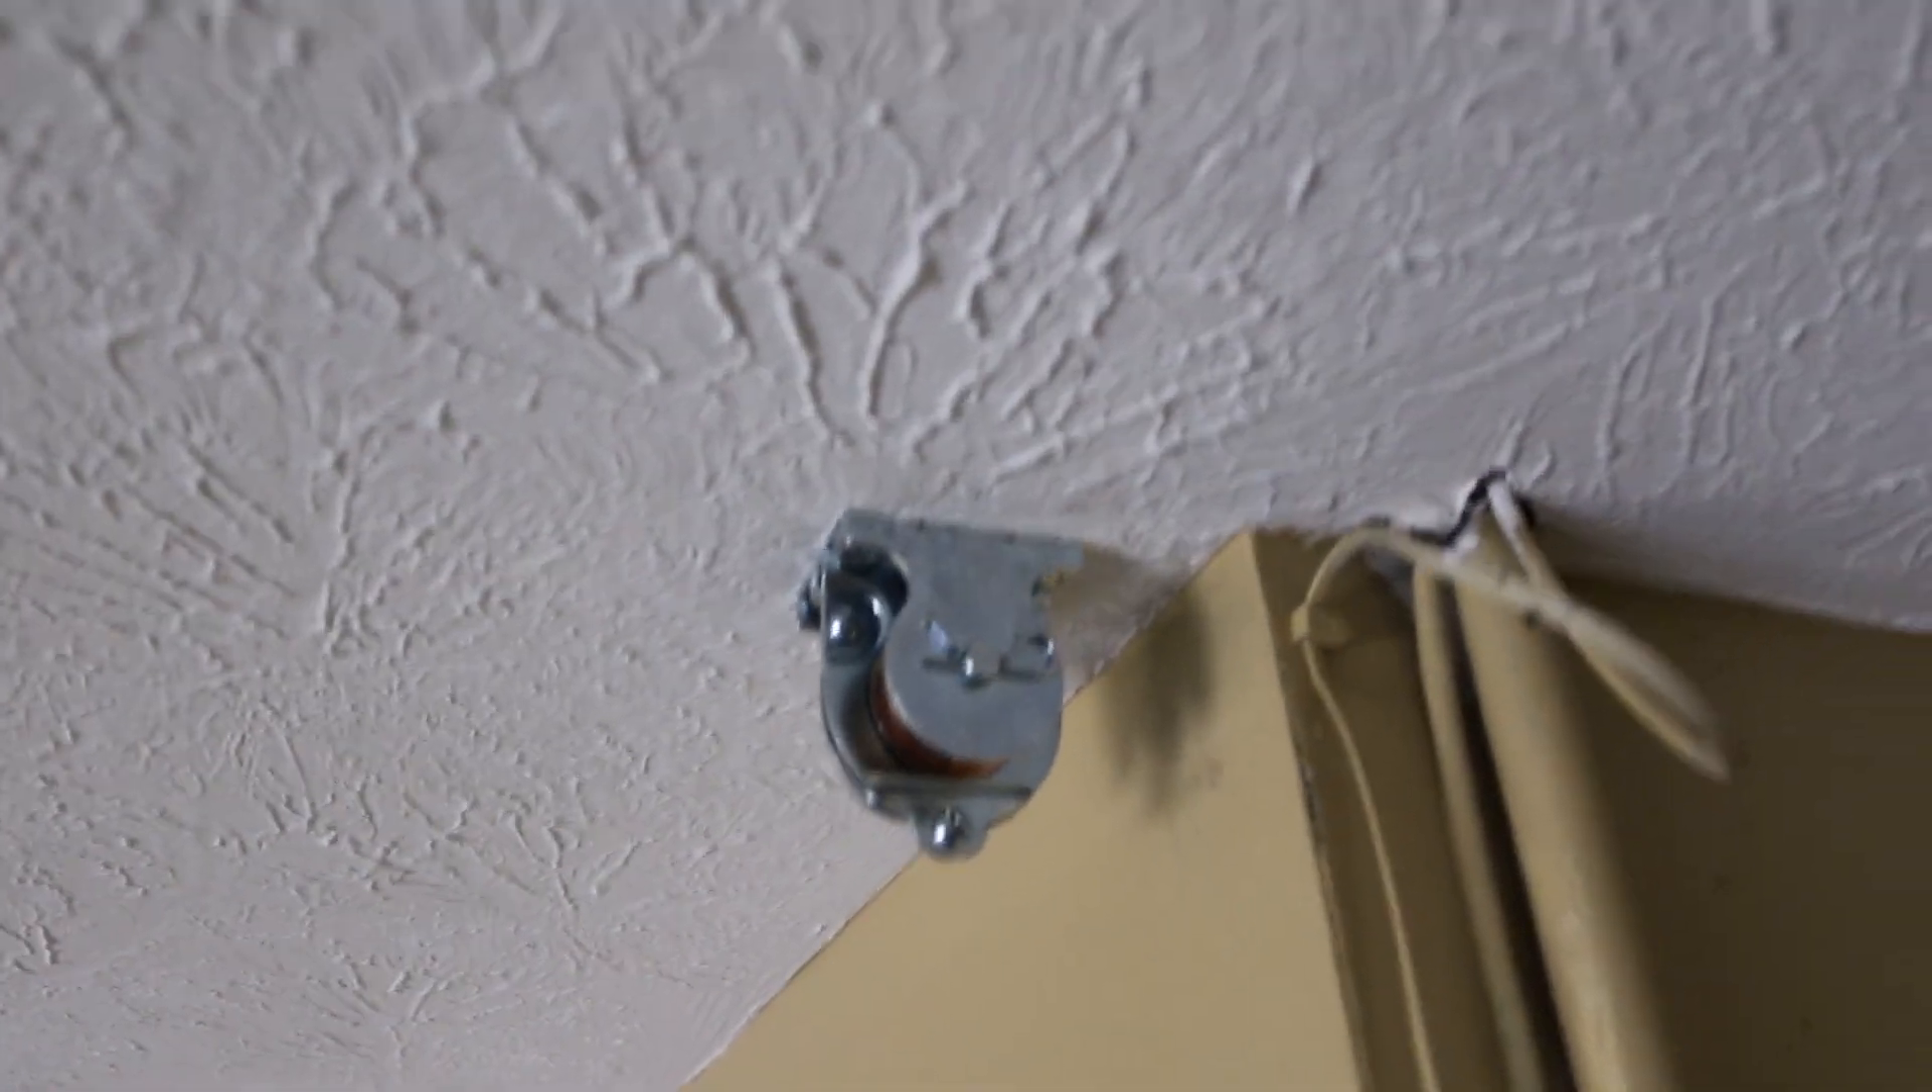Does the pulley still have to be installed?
No.